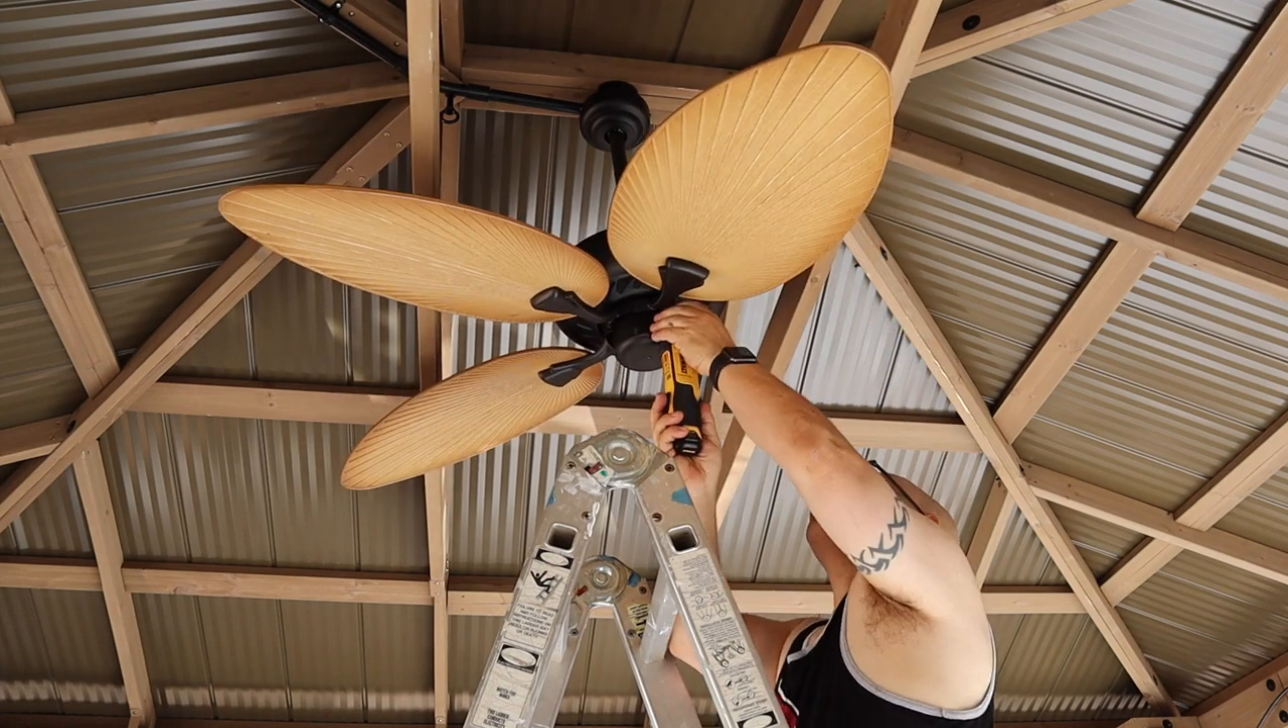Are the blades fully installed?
No.